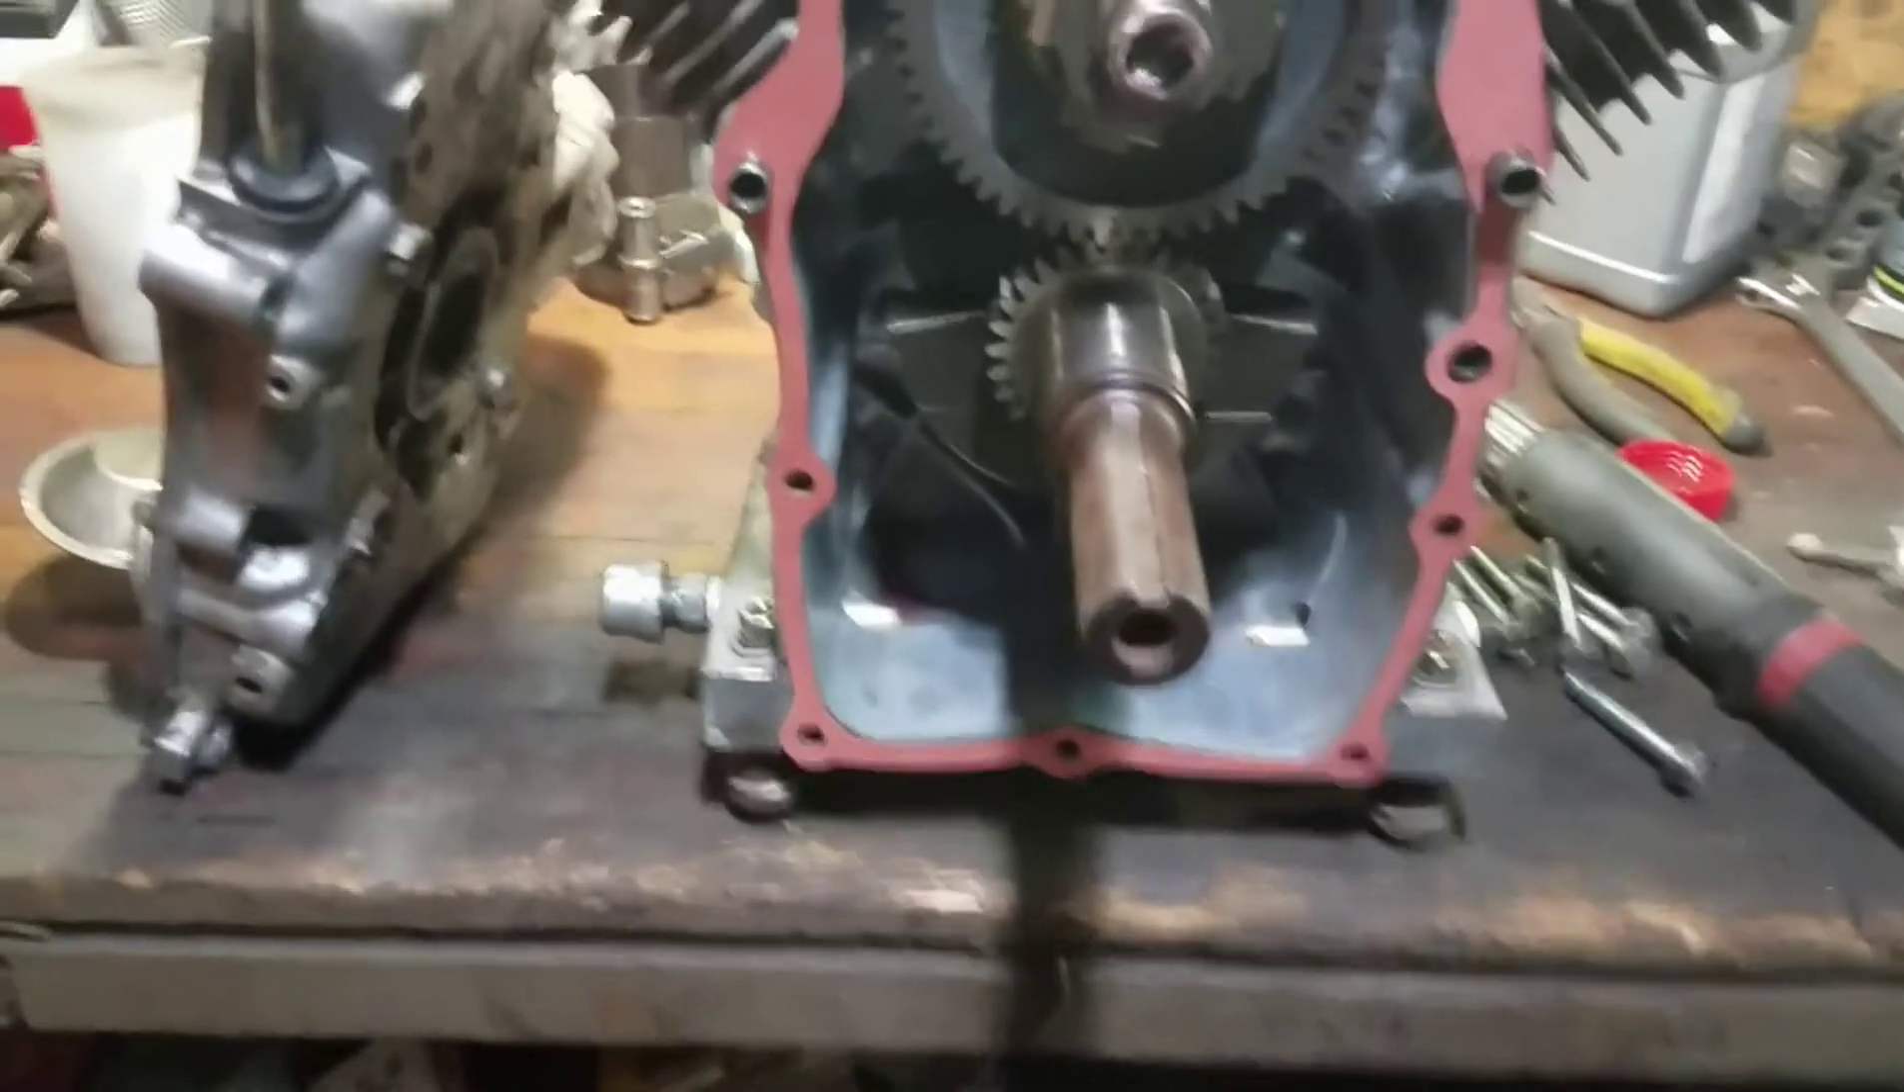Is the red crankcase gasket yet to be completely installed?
No.